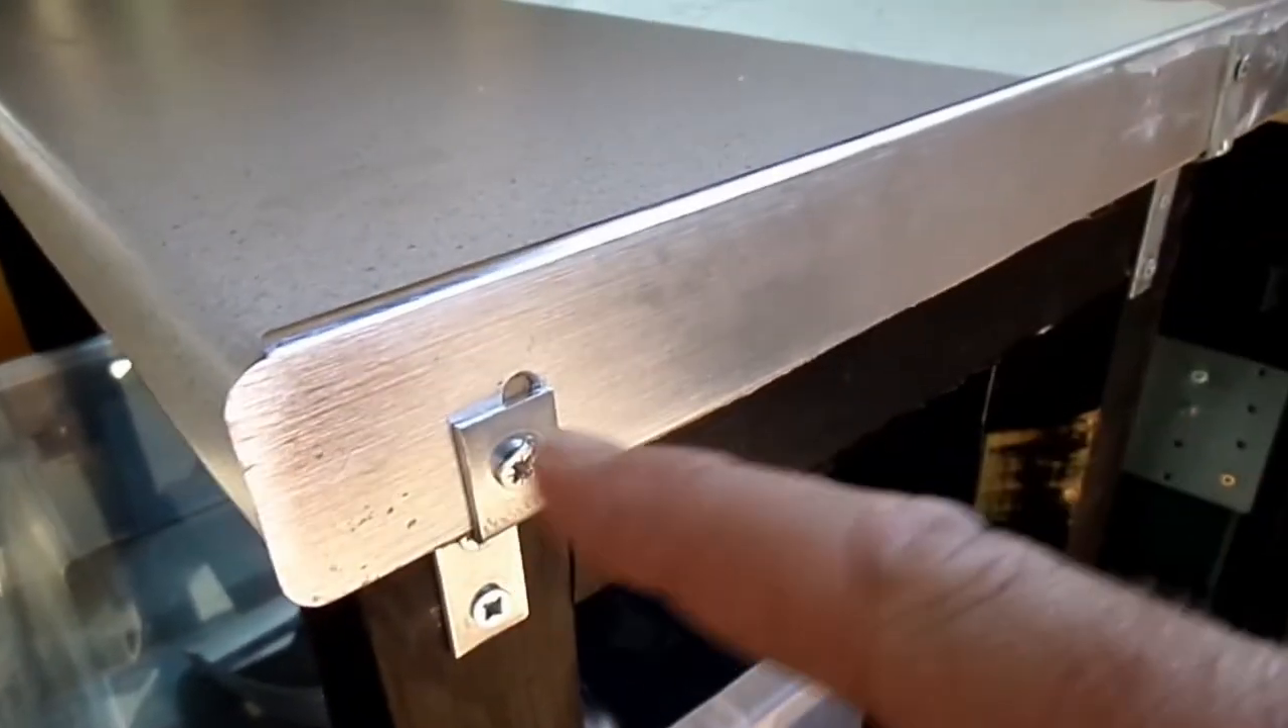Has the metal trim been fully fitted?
Yes.